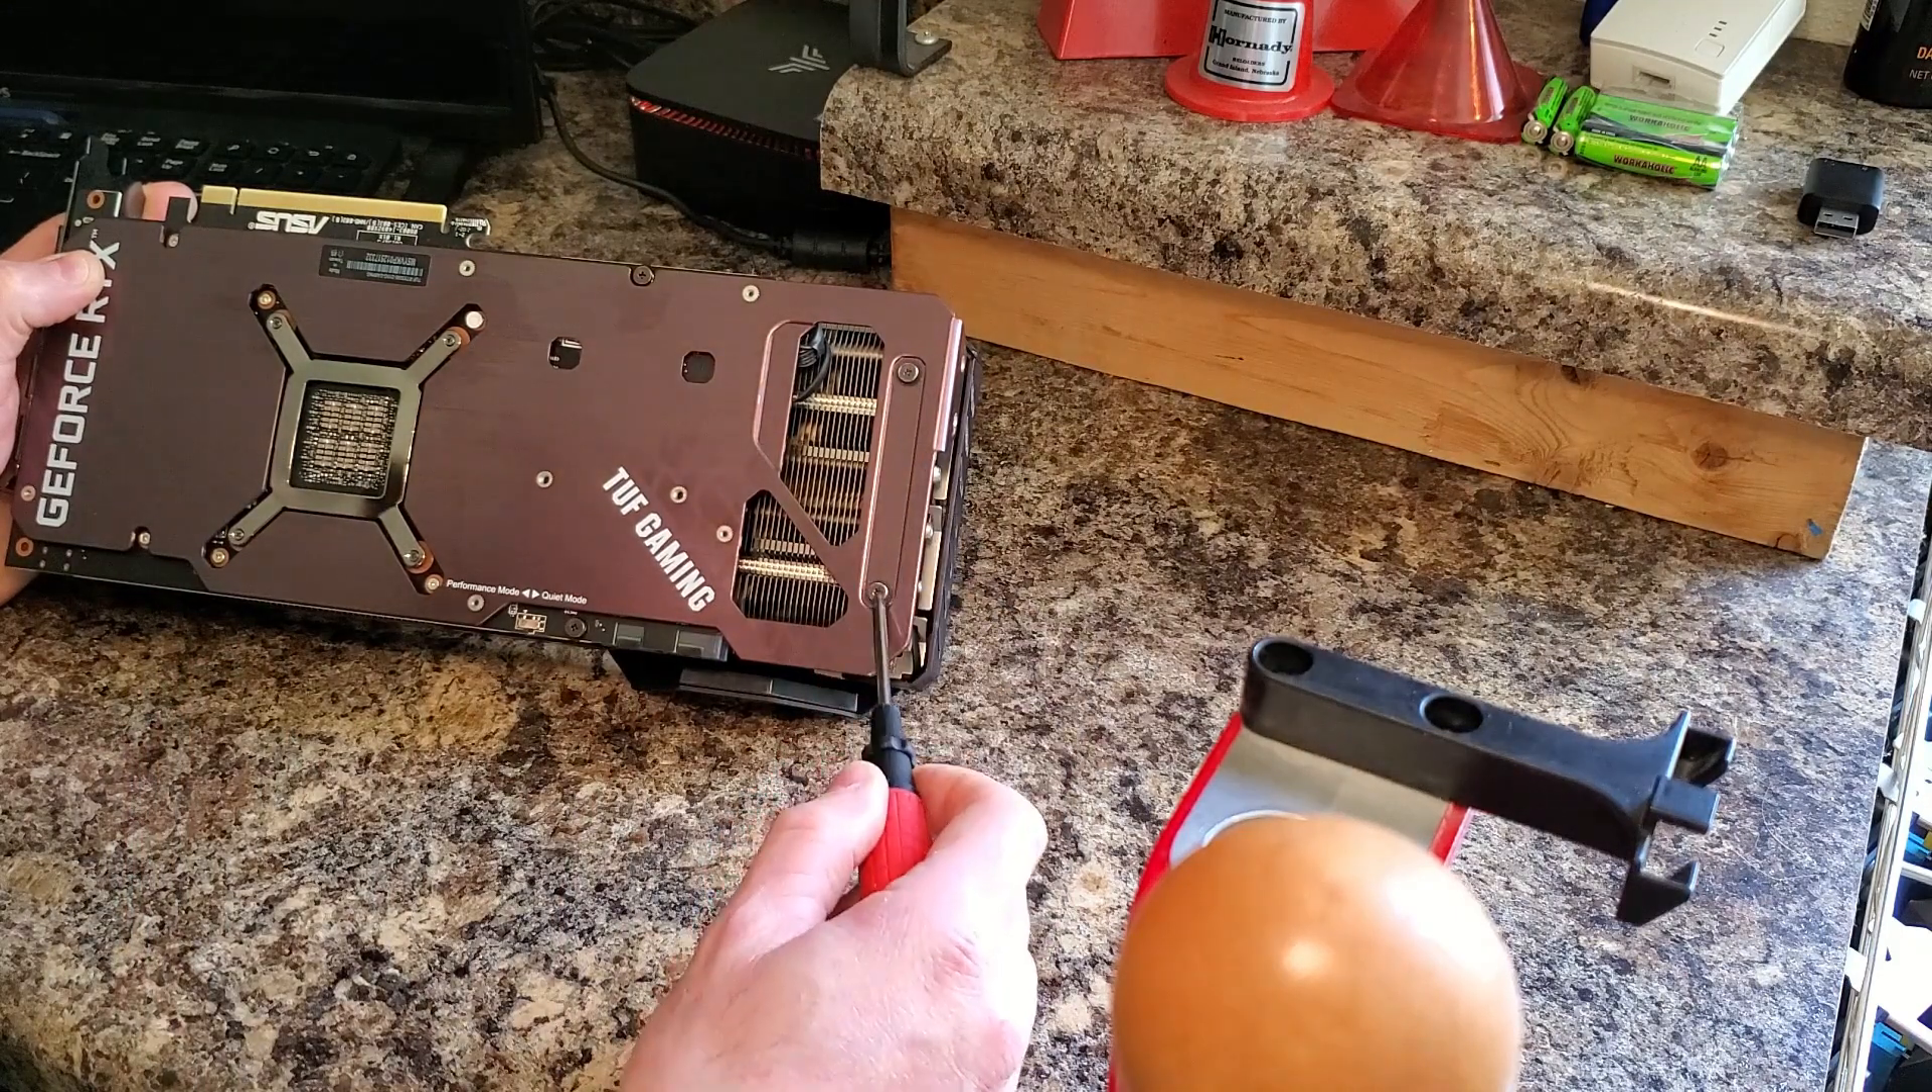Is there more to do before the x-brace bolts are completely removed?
Yes.